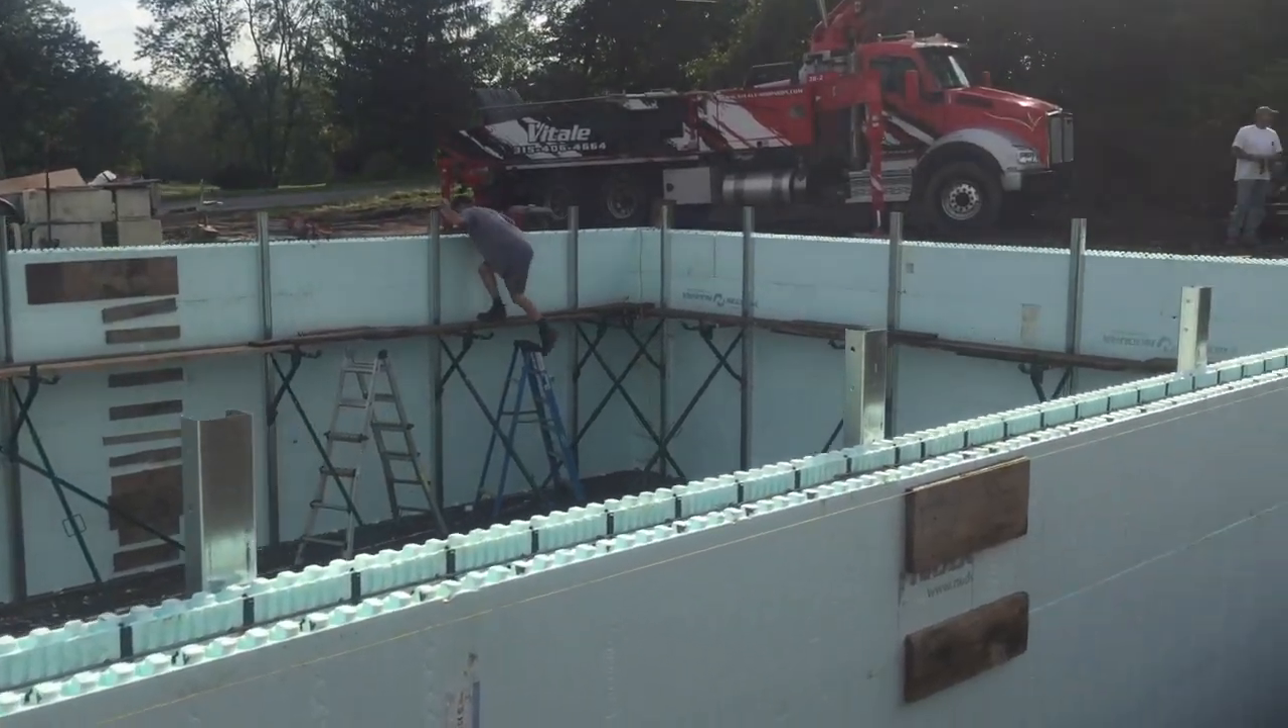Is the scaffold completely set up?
Yes.